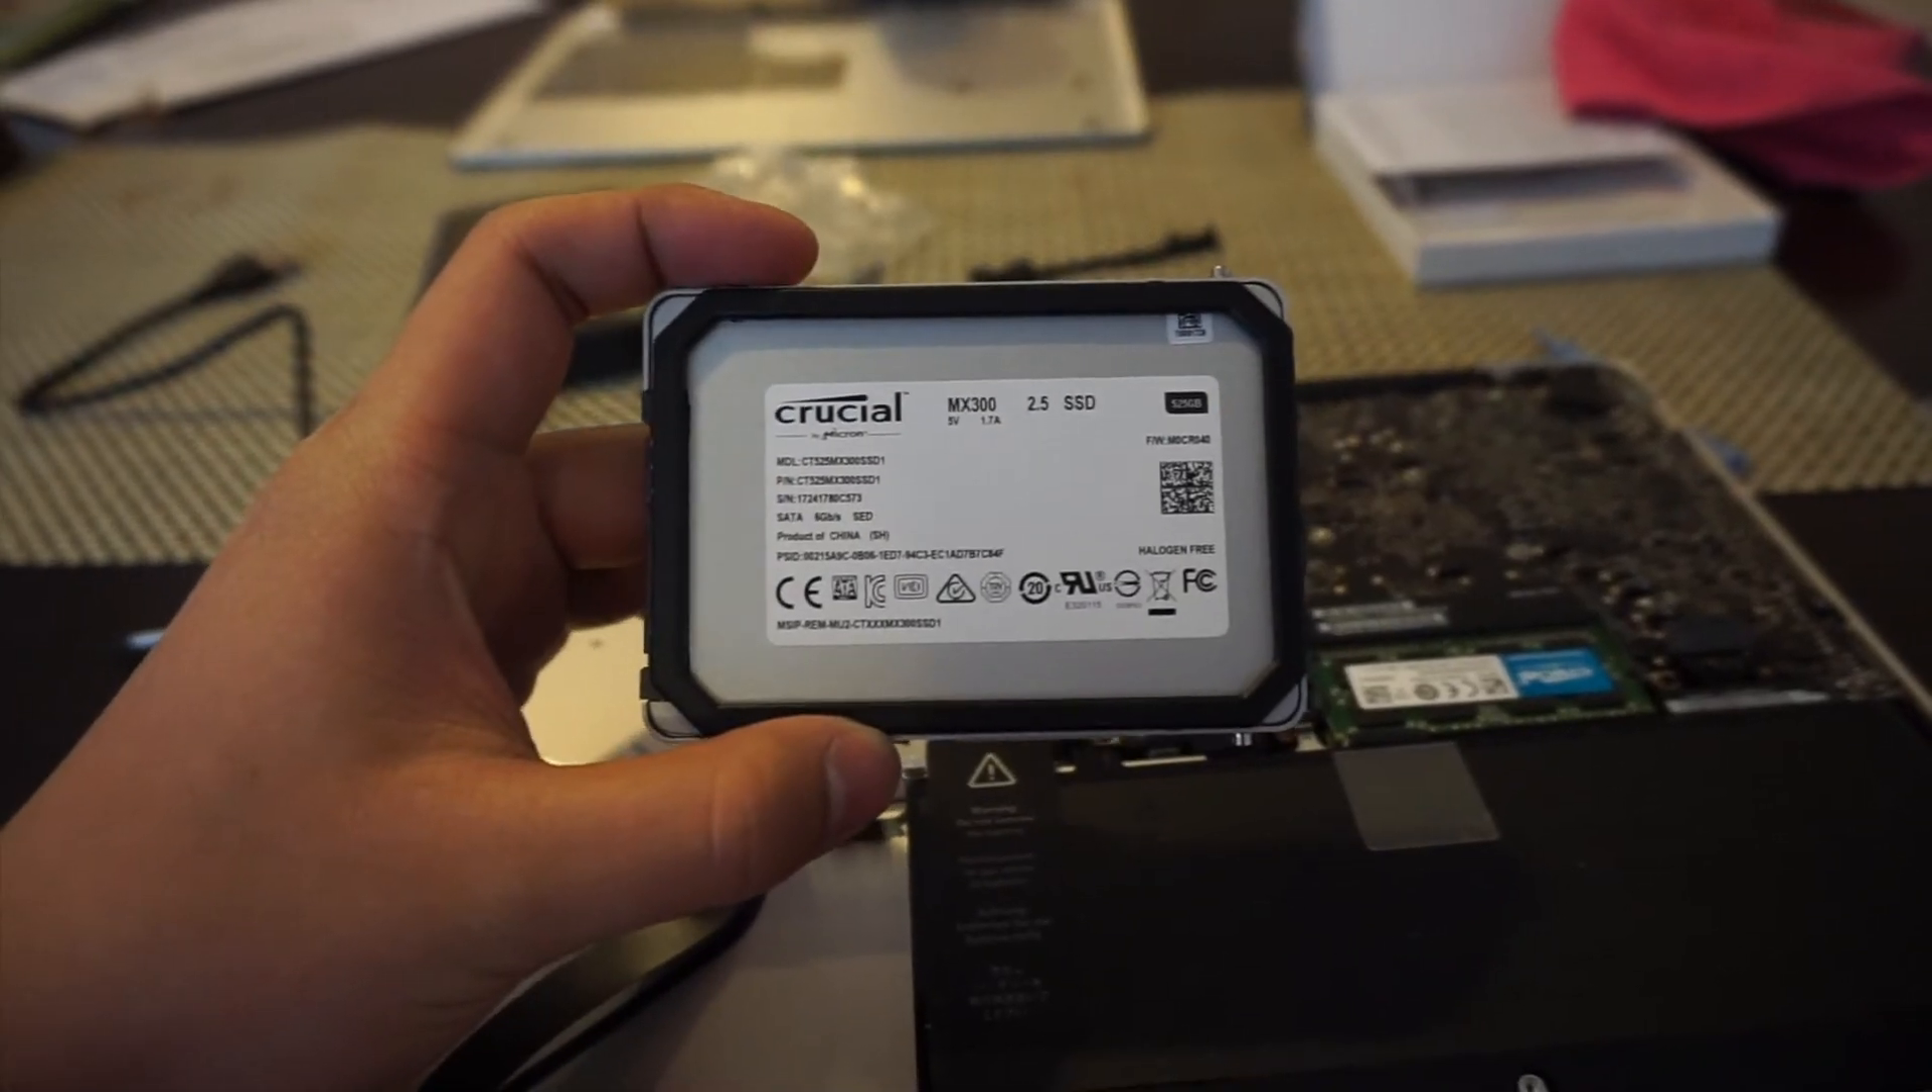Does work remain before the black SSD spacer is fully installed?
No.